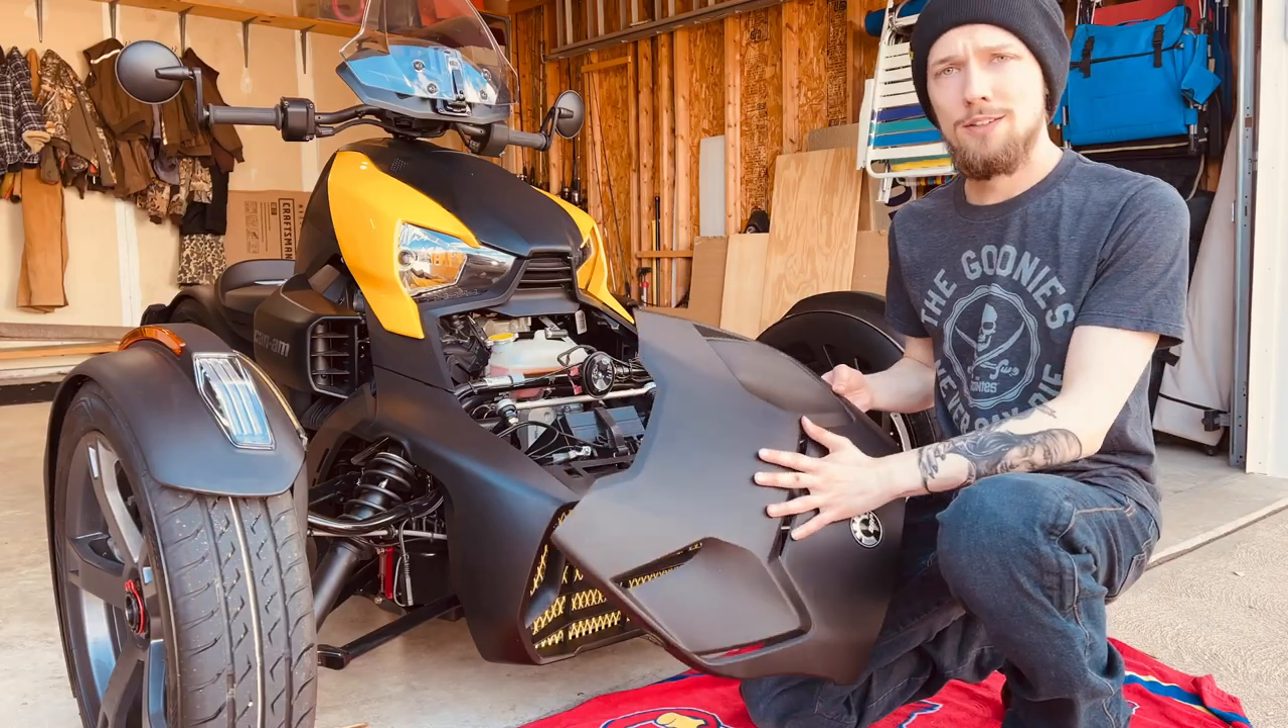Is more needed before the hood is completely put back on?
Yes.